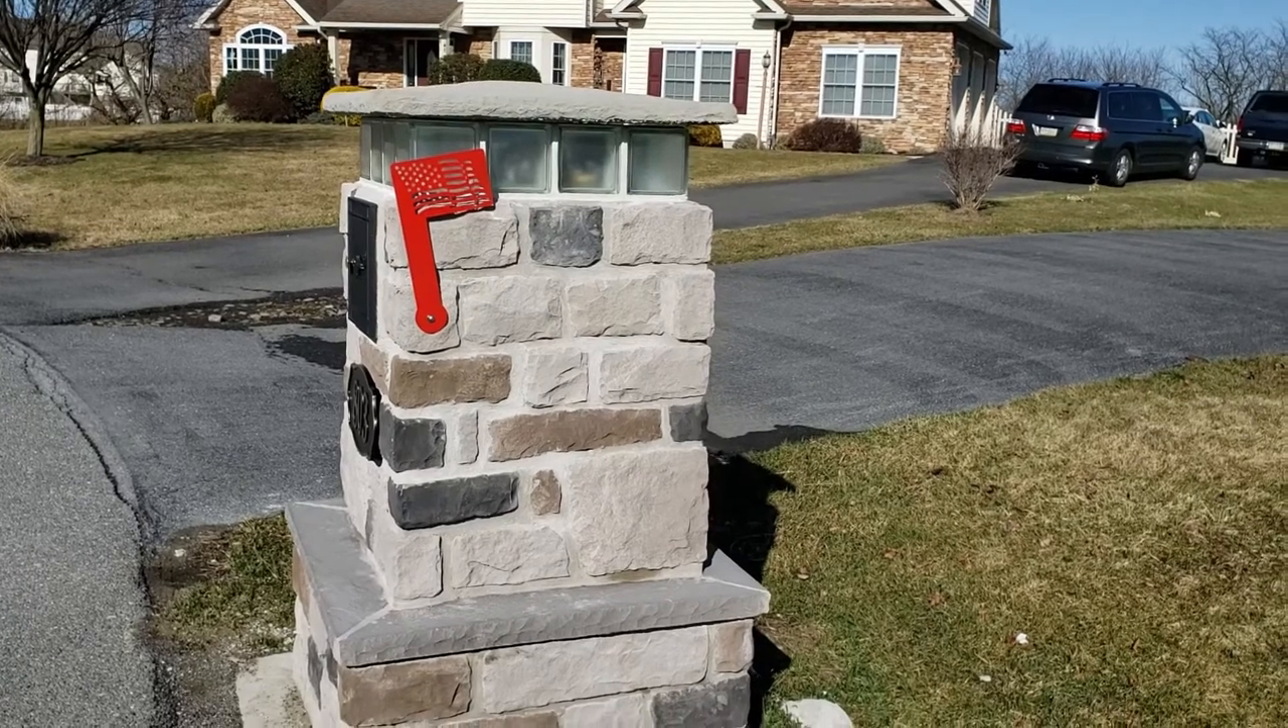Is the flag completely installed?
Yes.